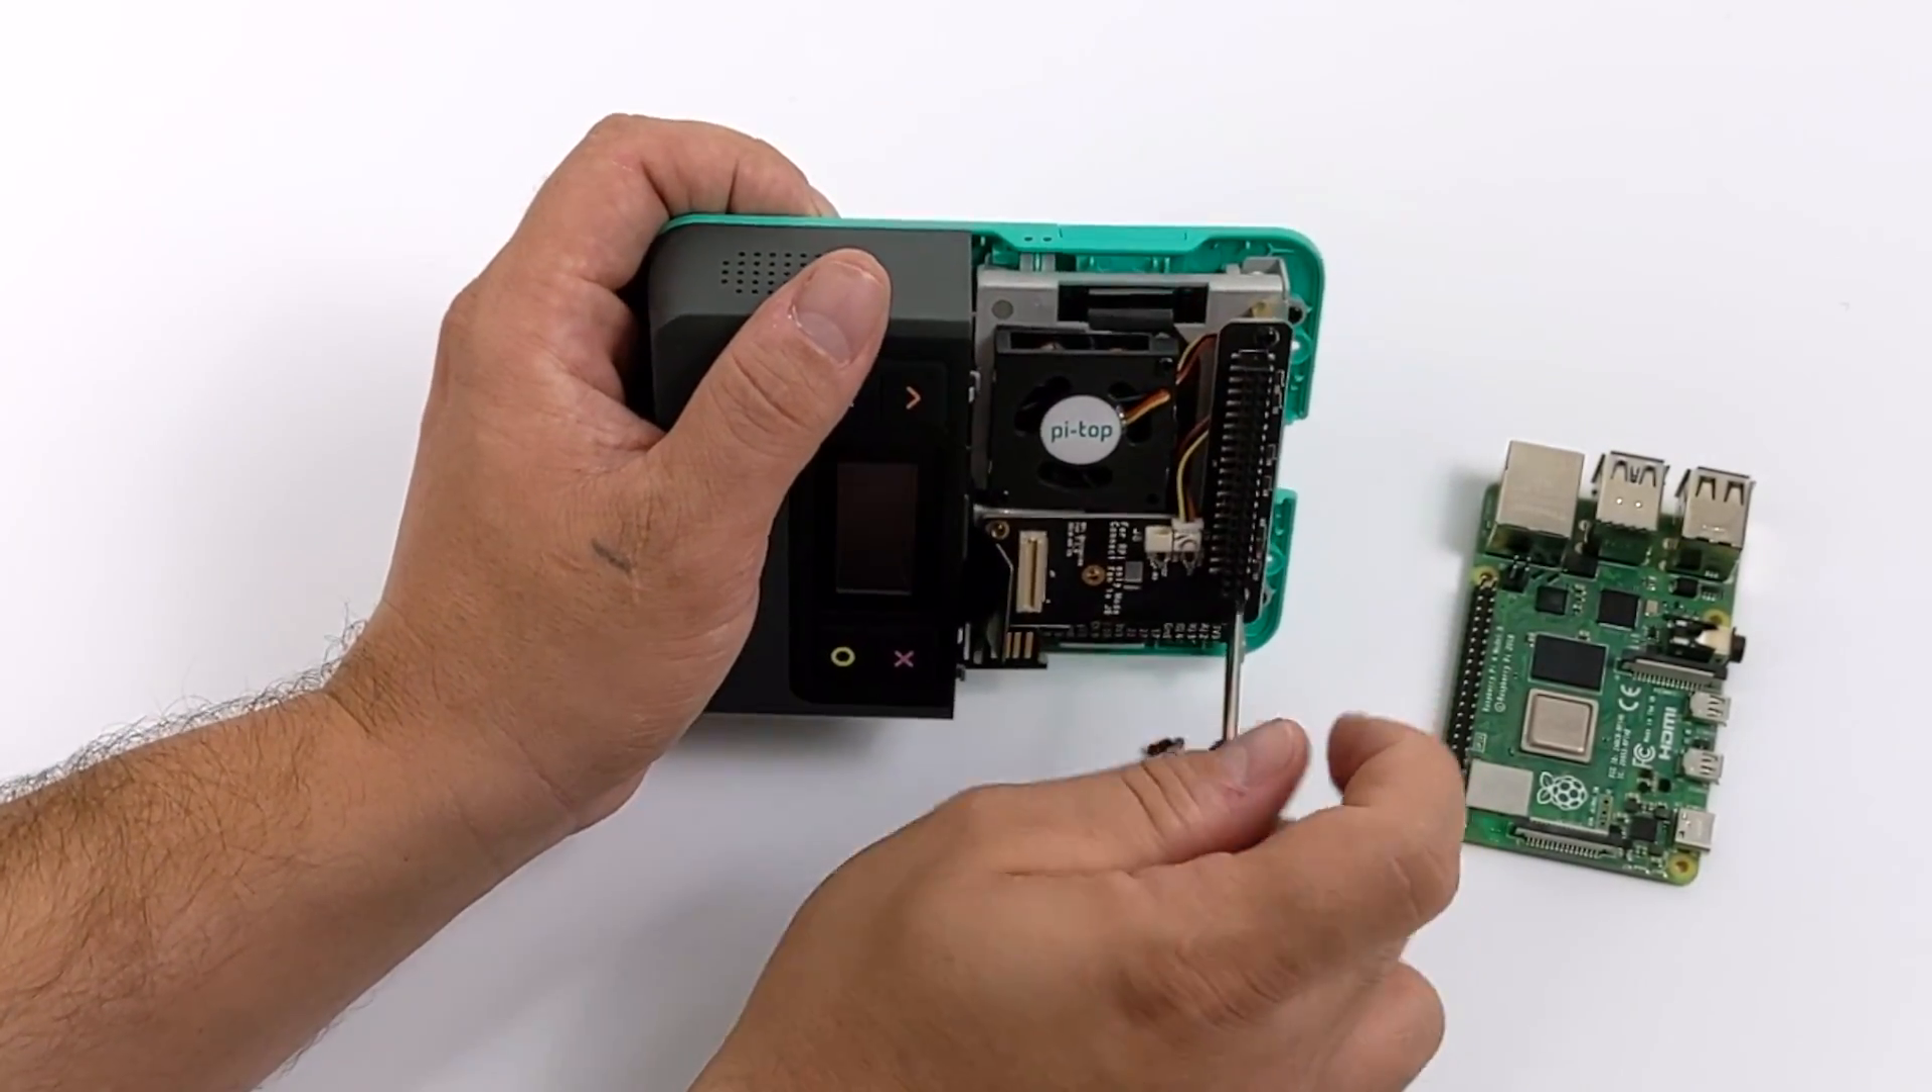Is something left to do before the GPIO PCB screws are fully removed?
Yes.